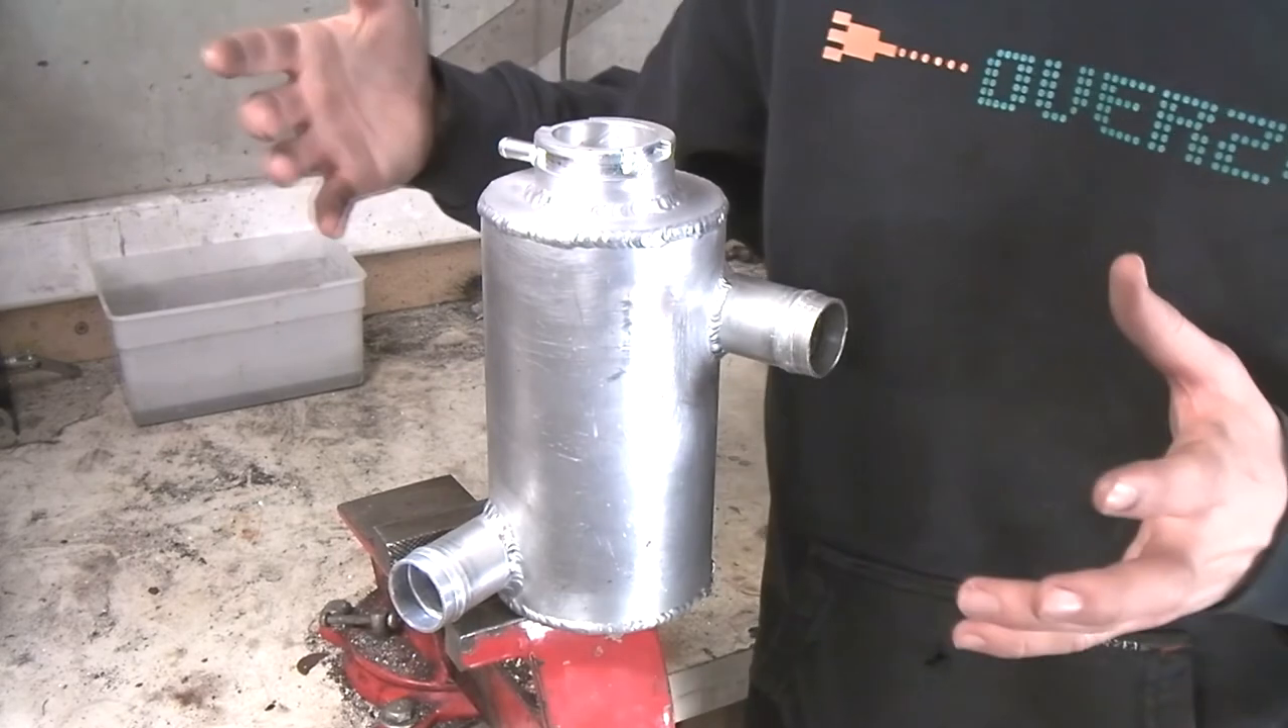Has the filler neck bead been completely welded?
Yes.